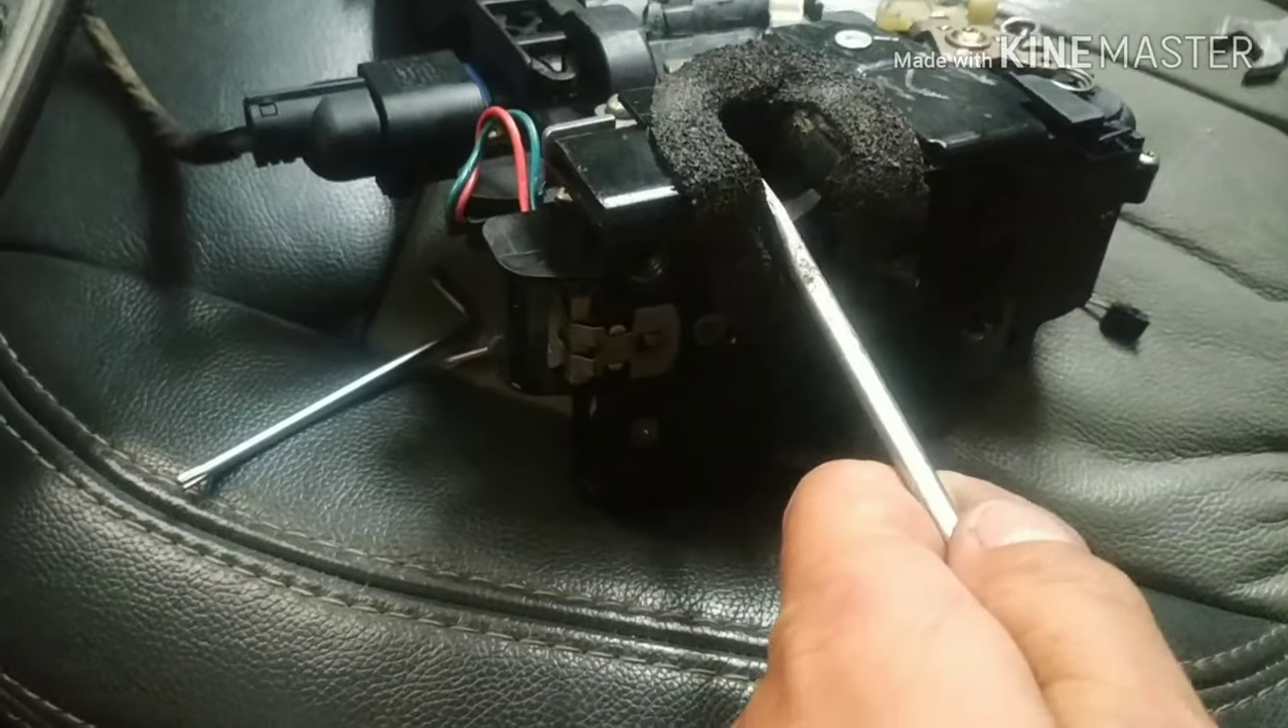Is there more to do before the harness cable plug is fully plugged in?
No.